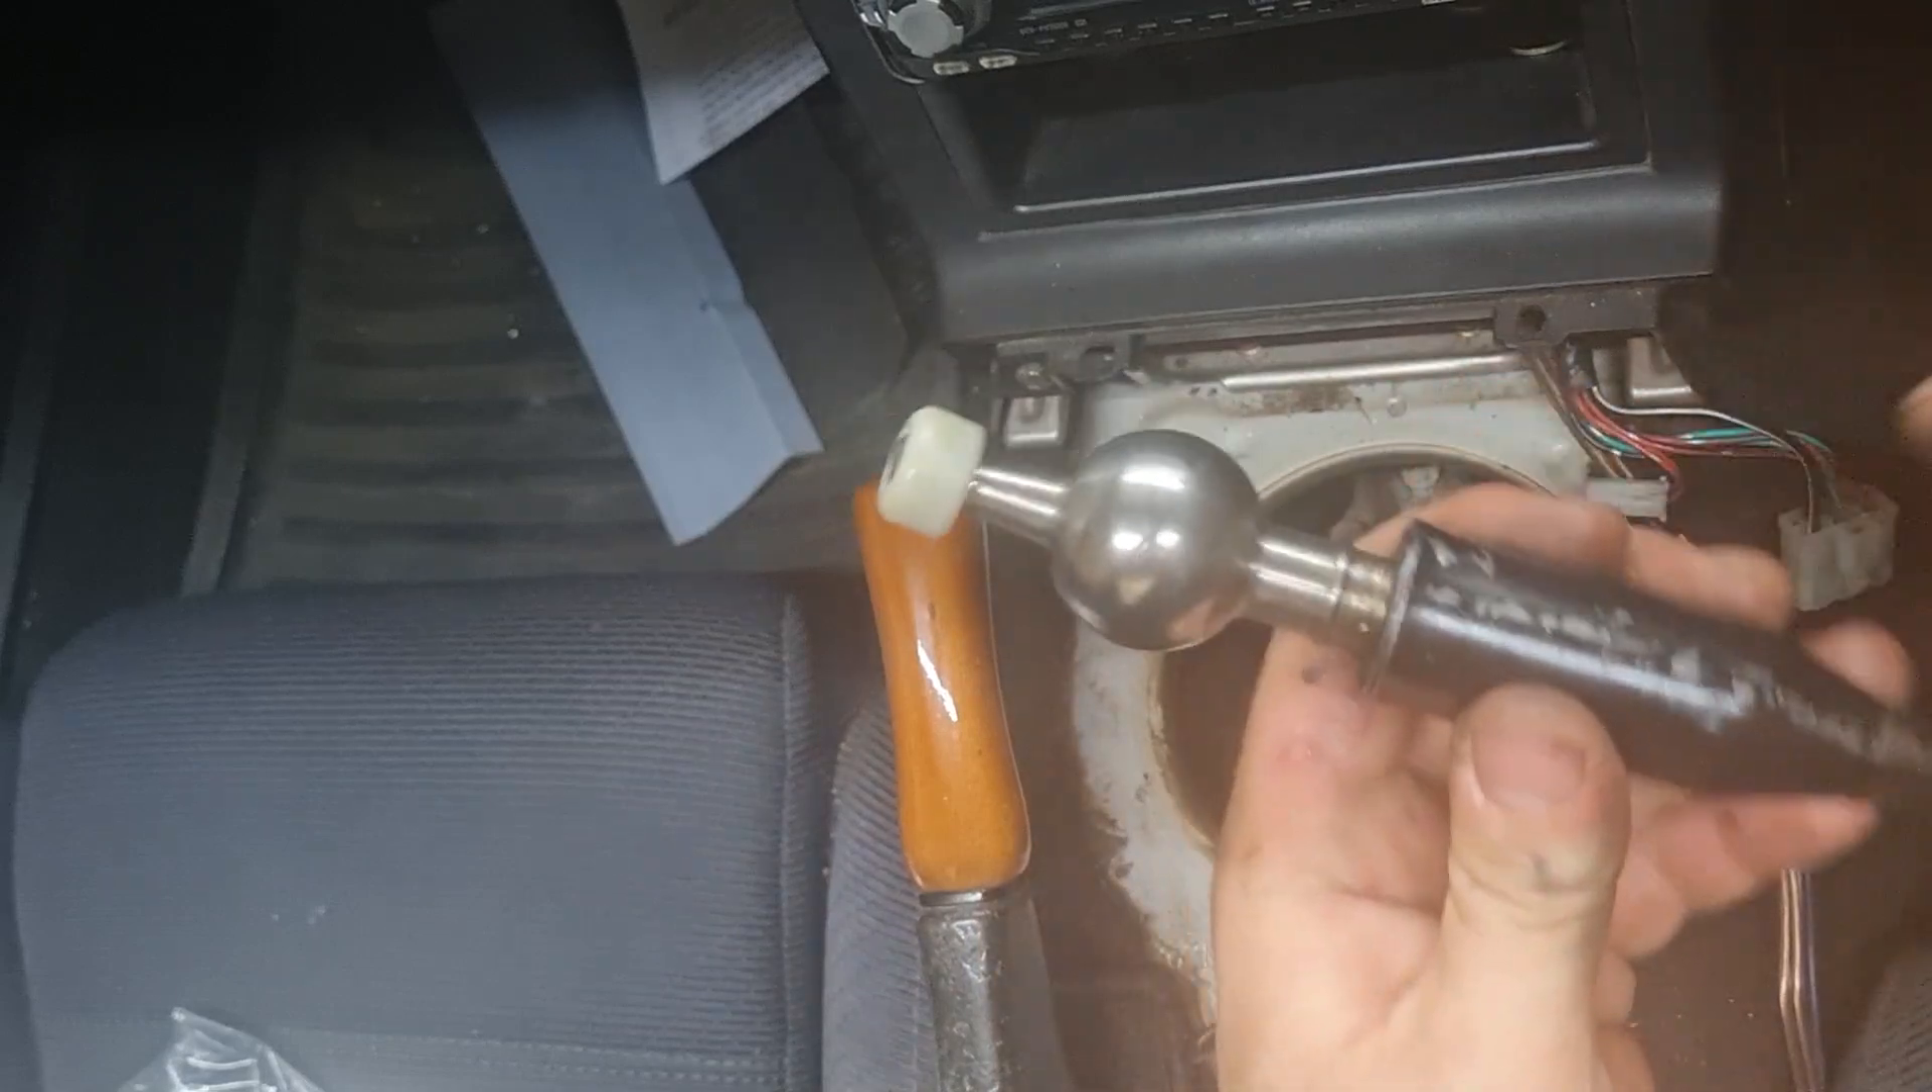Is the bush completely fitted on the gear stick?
Yes.